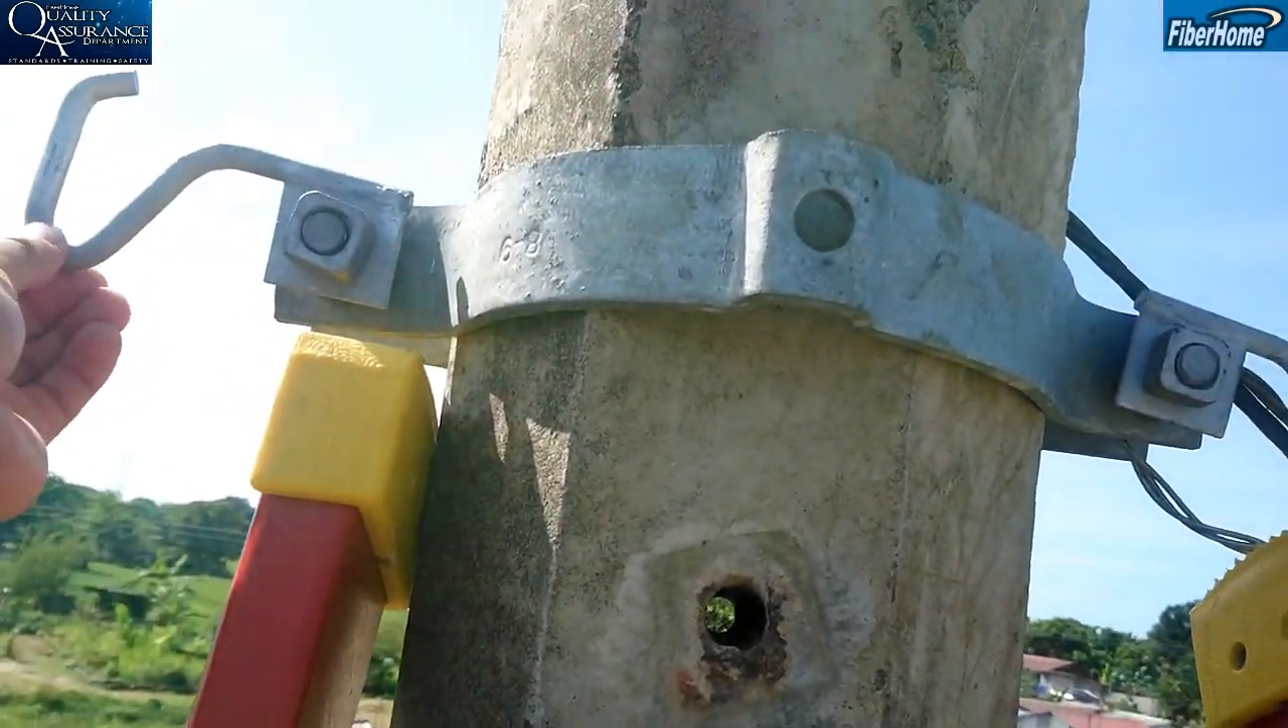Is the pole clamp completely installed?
Yes.